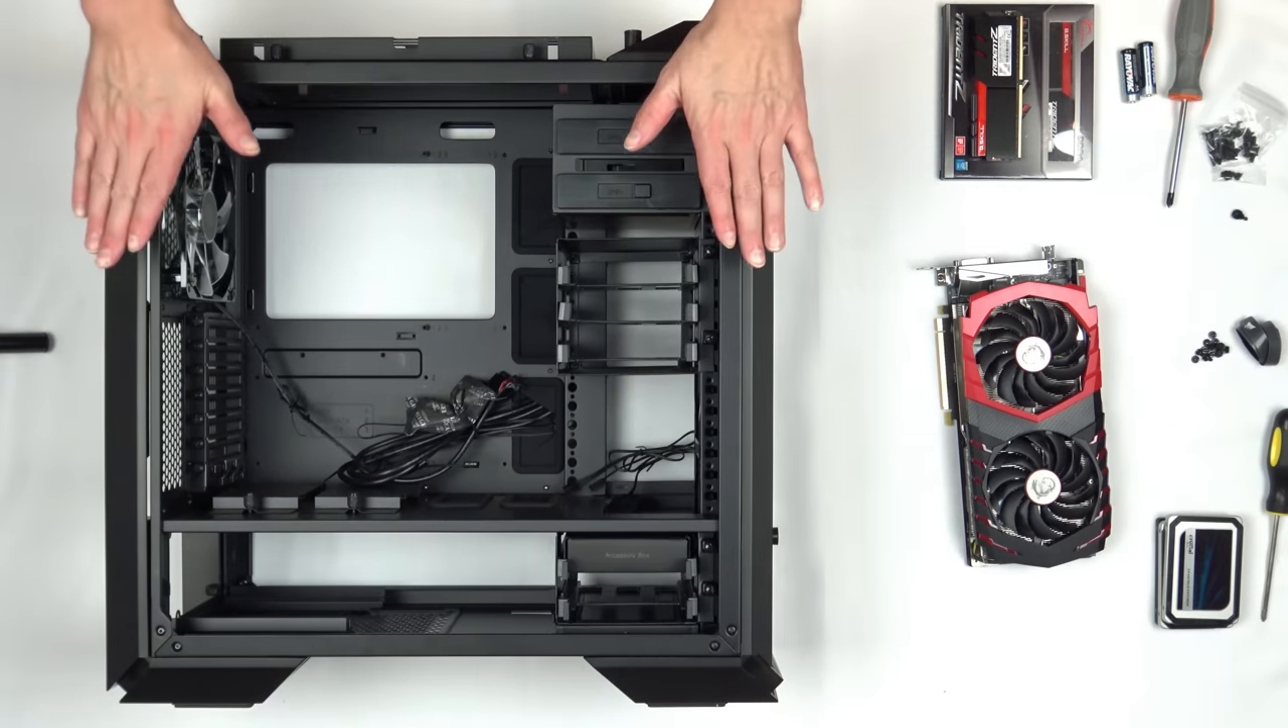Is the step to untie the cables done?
No.